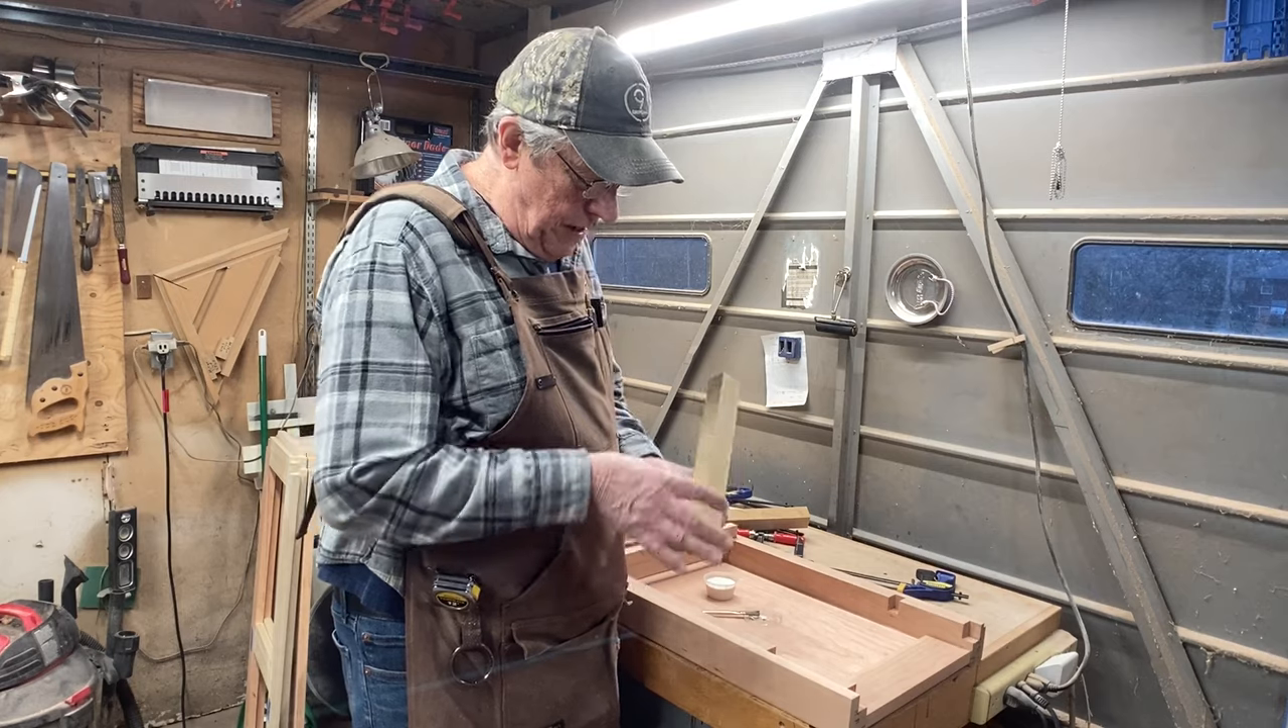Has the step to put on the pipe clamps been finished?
No.